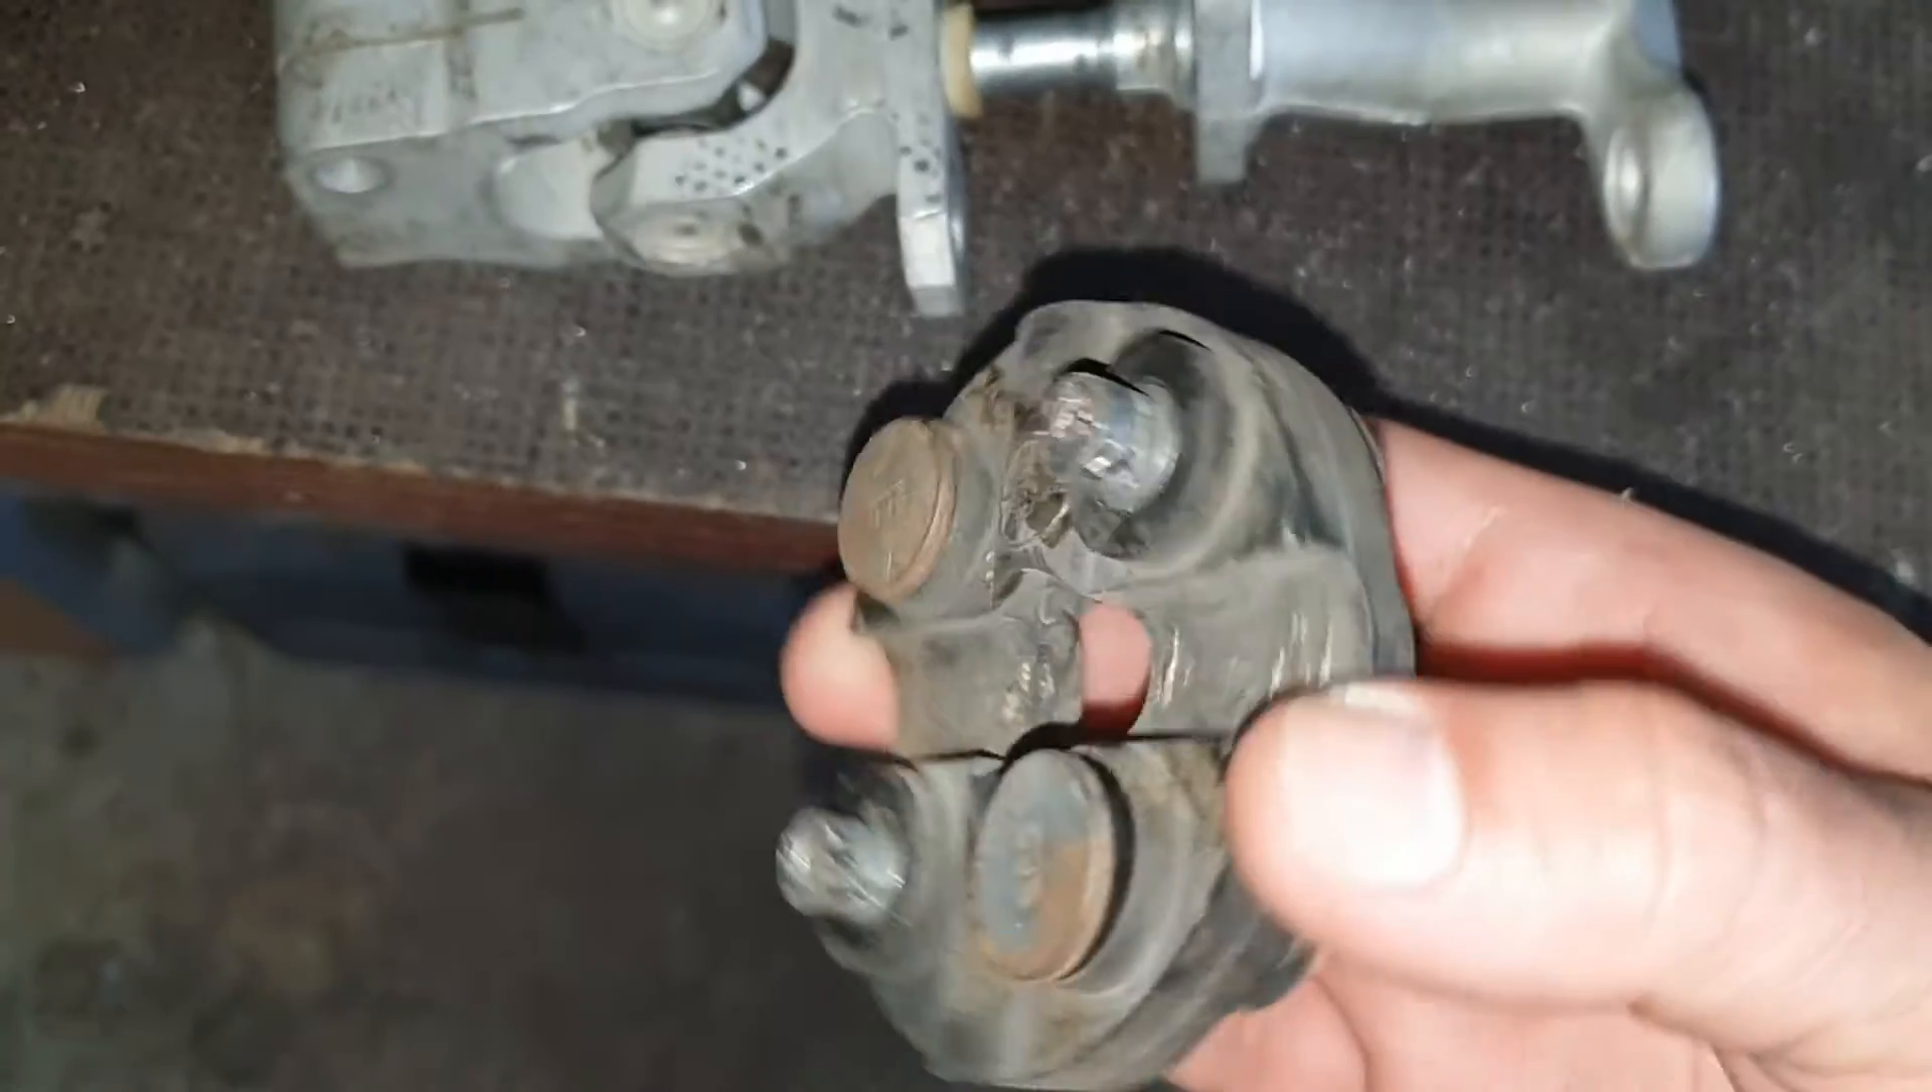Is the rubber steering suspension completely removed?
Yes.